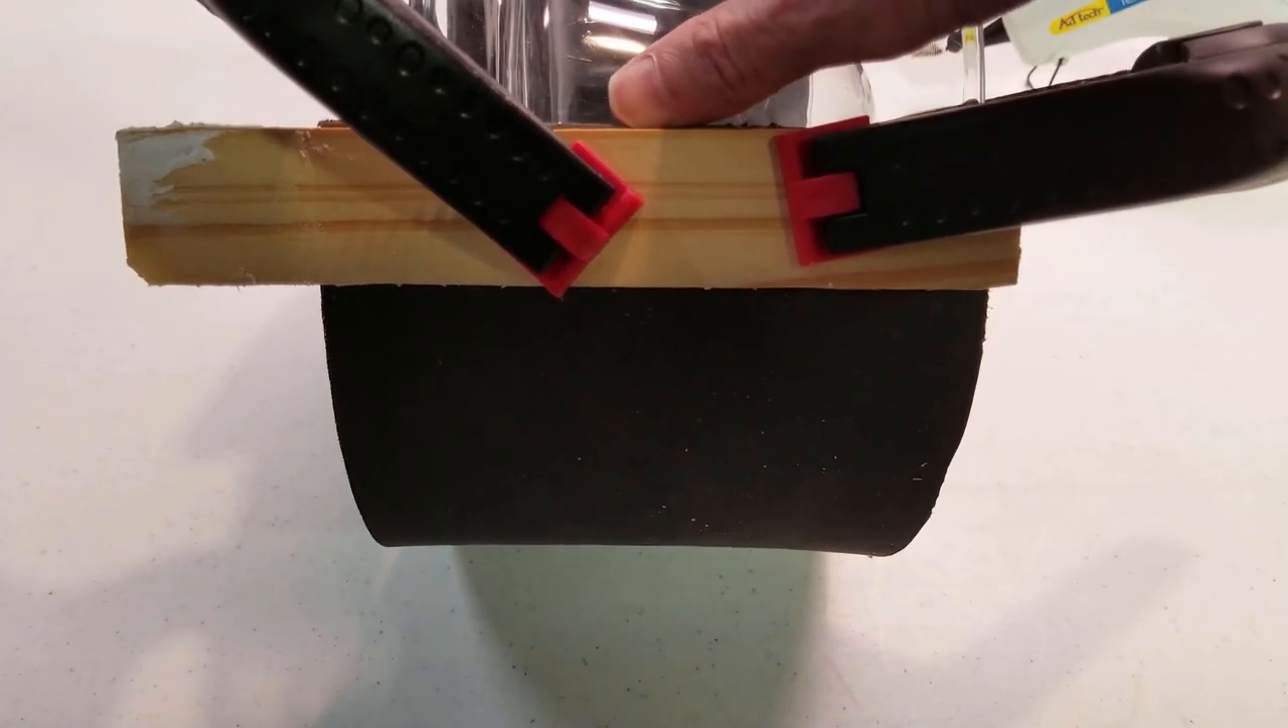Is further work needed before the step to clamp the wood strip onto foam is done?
No.